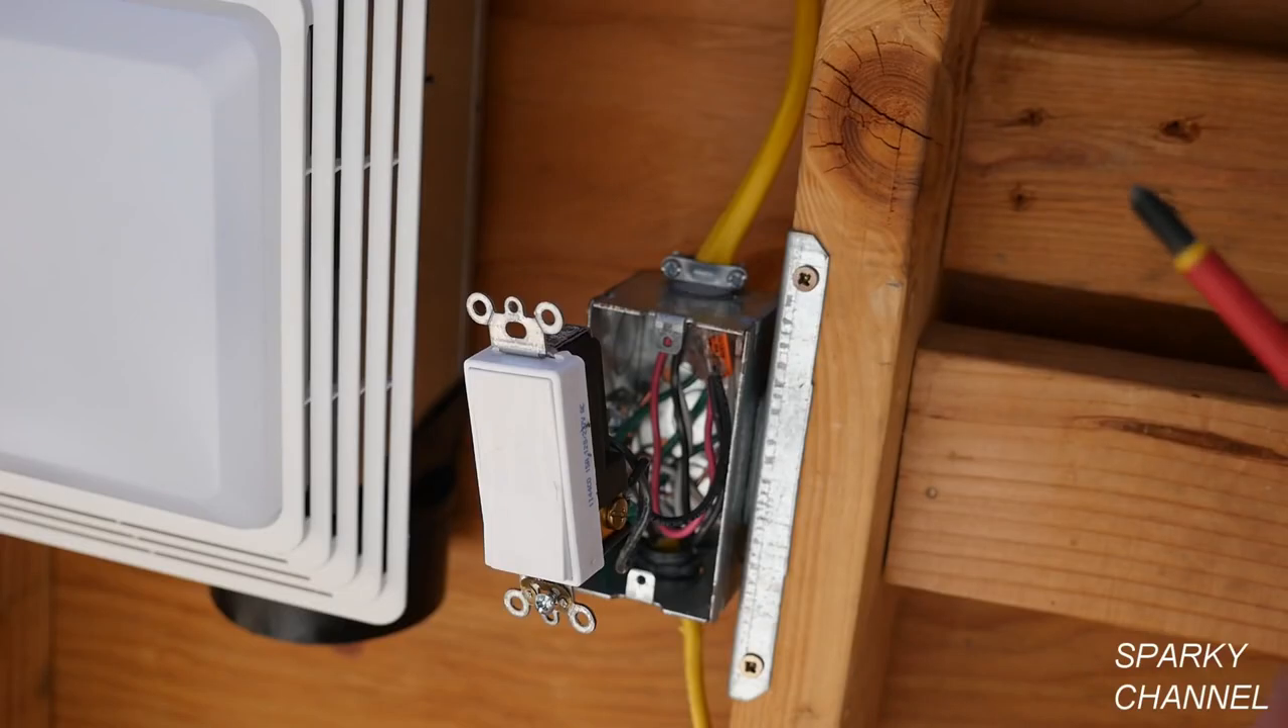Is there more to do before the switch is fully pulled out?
No.